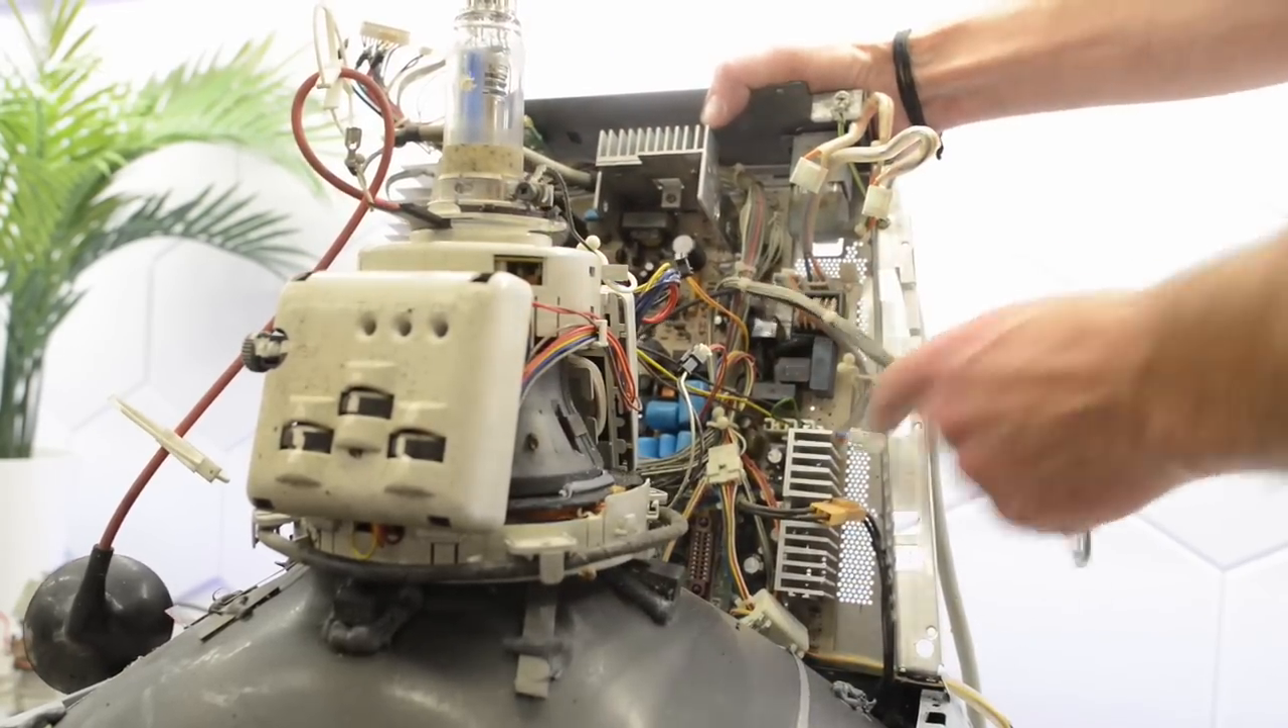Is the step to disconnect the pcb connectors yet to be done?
Yes.